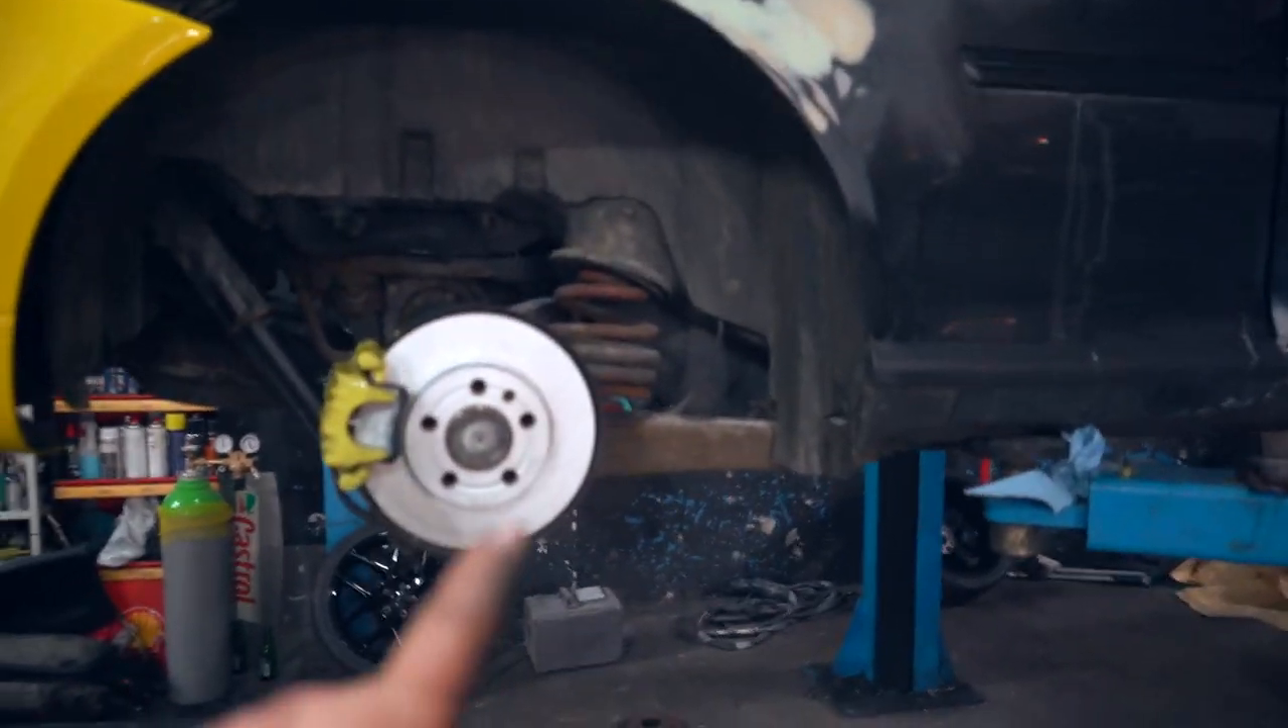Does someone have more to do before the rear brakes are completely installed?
No.